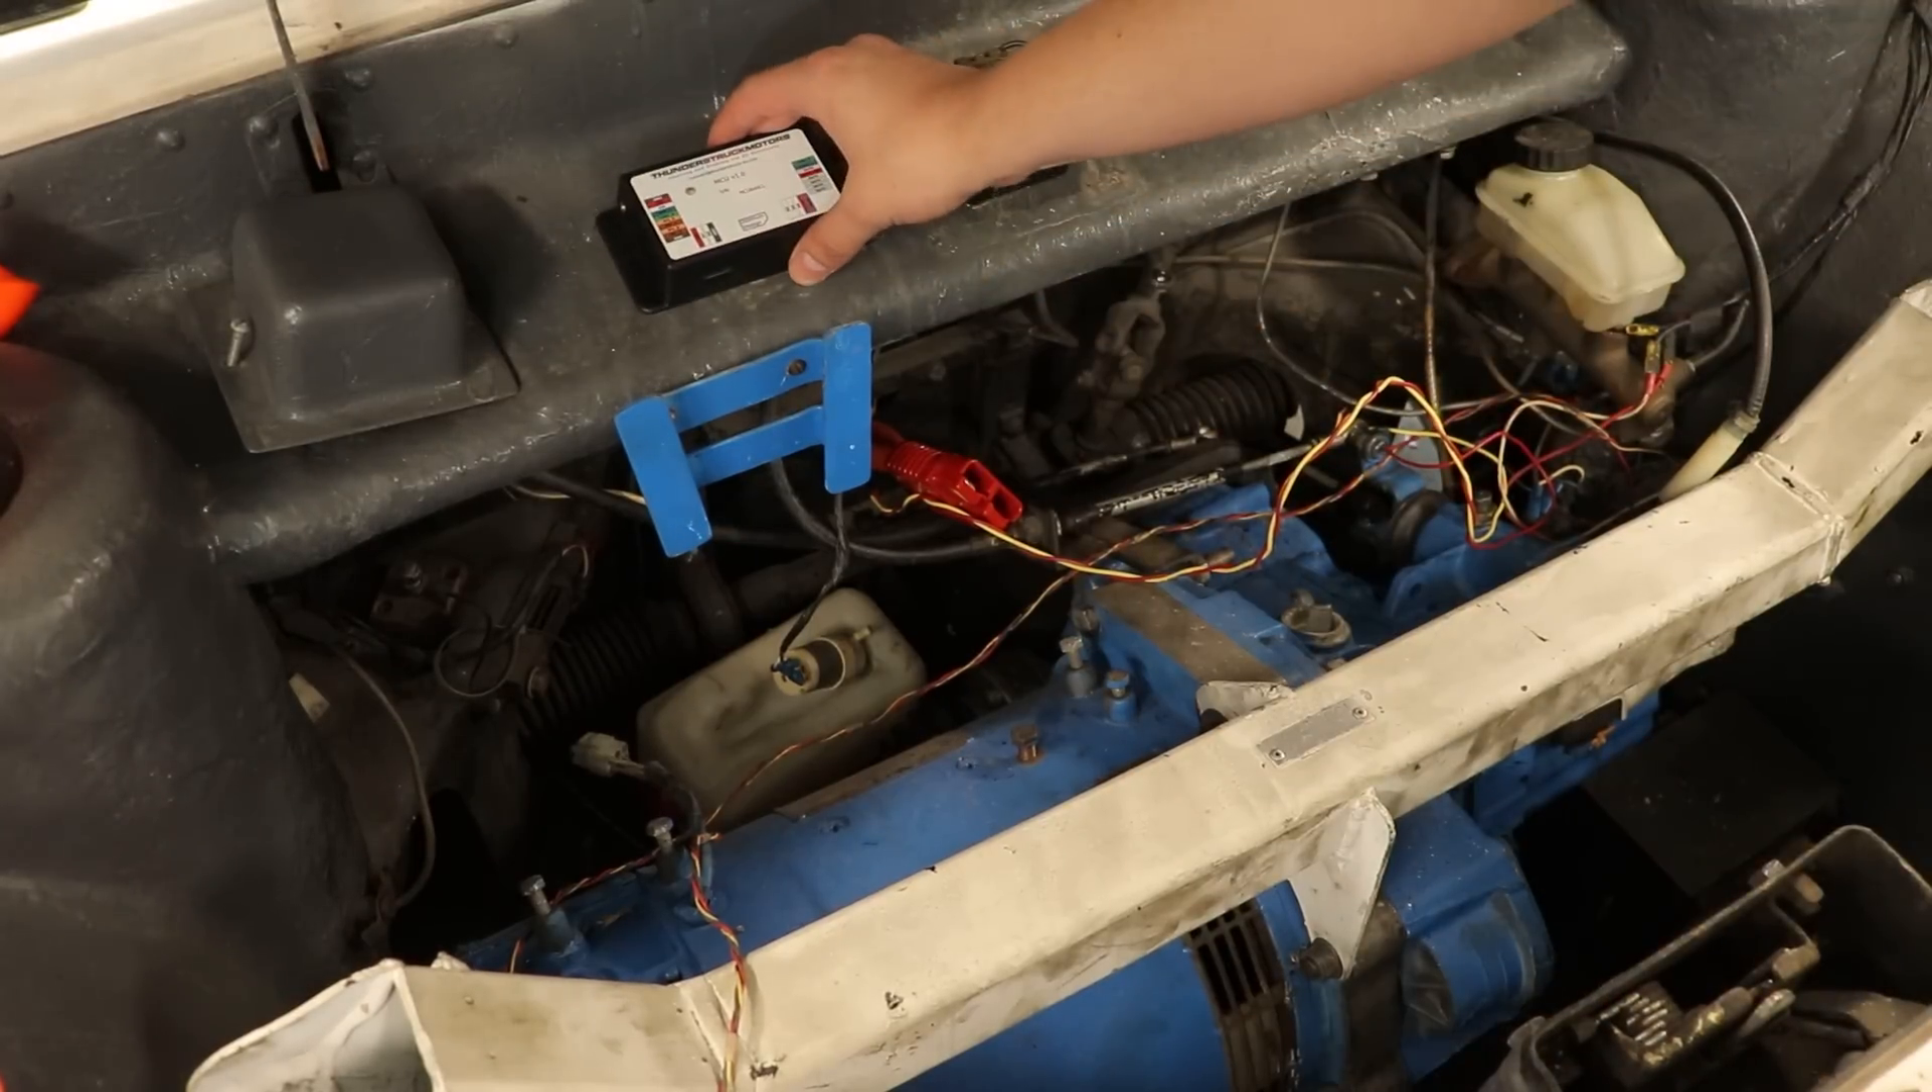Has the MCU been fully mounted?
No.